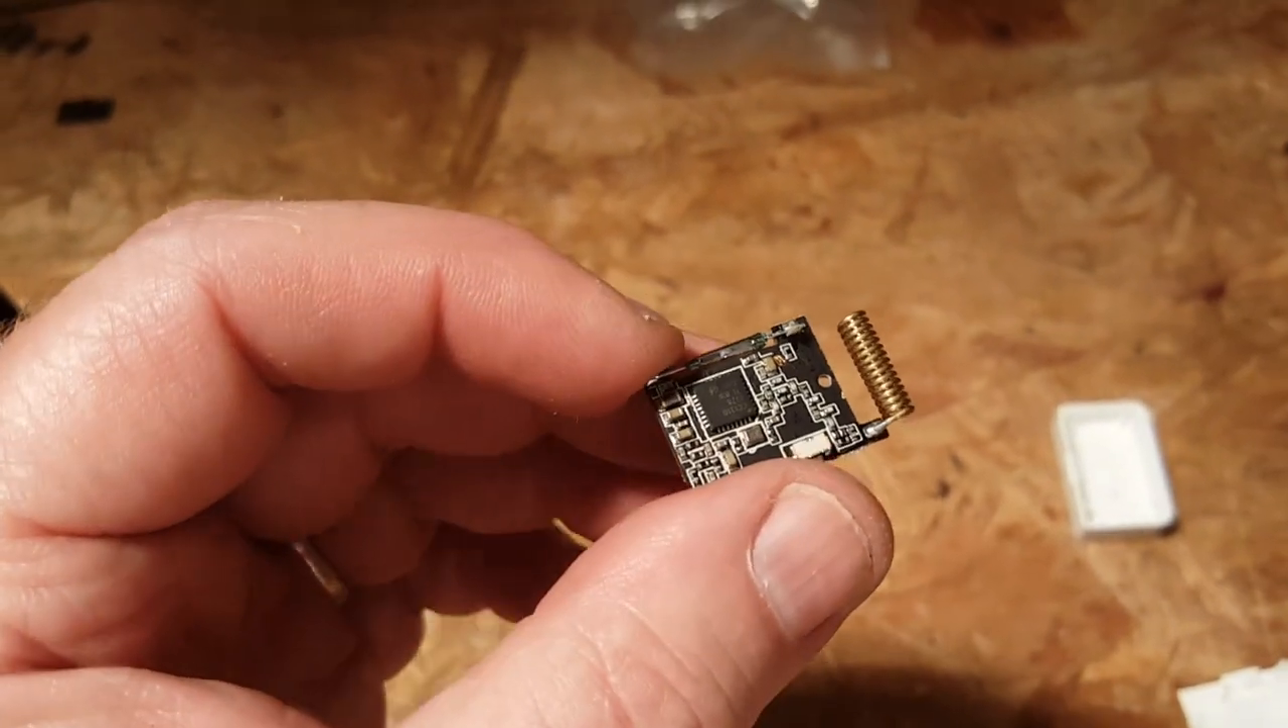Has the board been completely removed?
Yes.